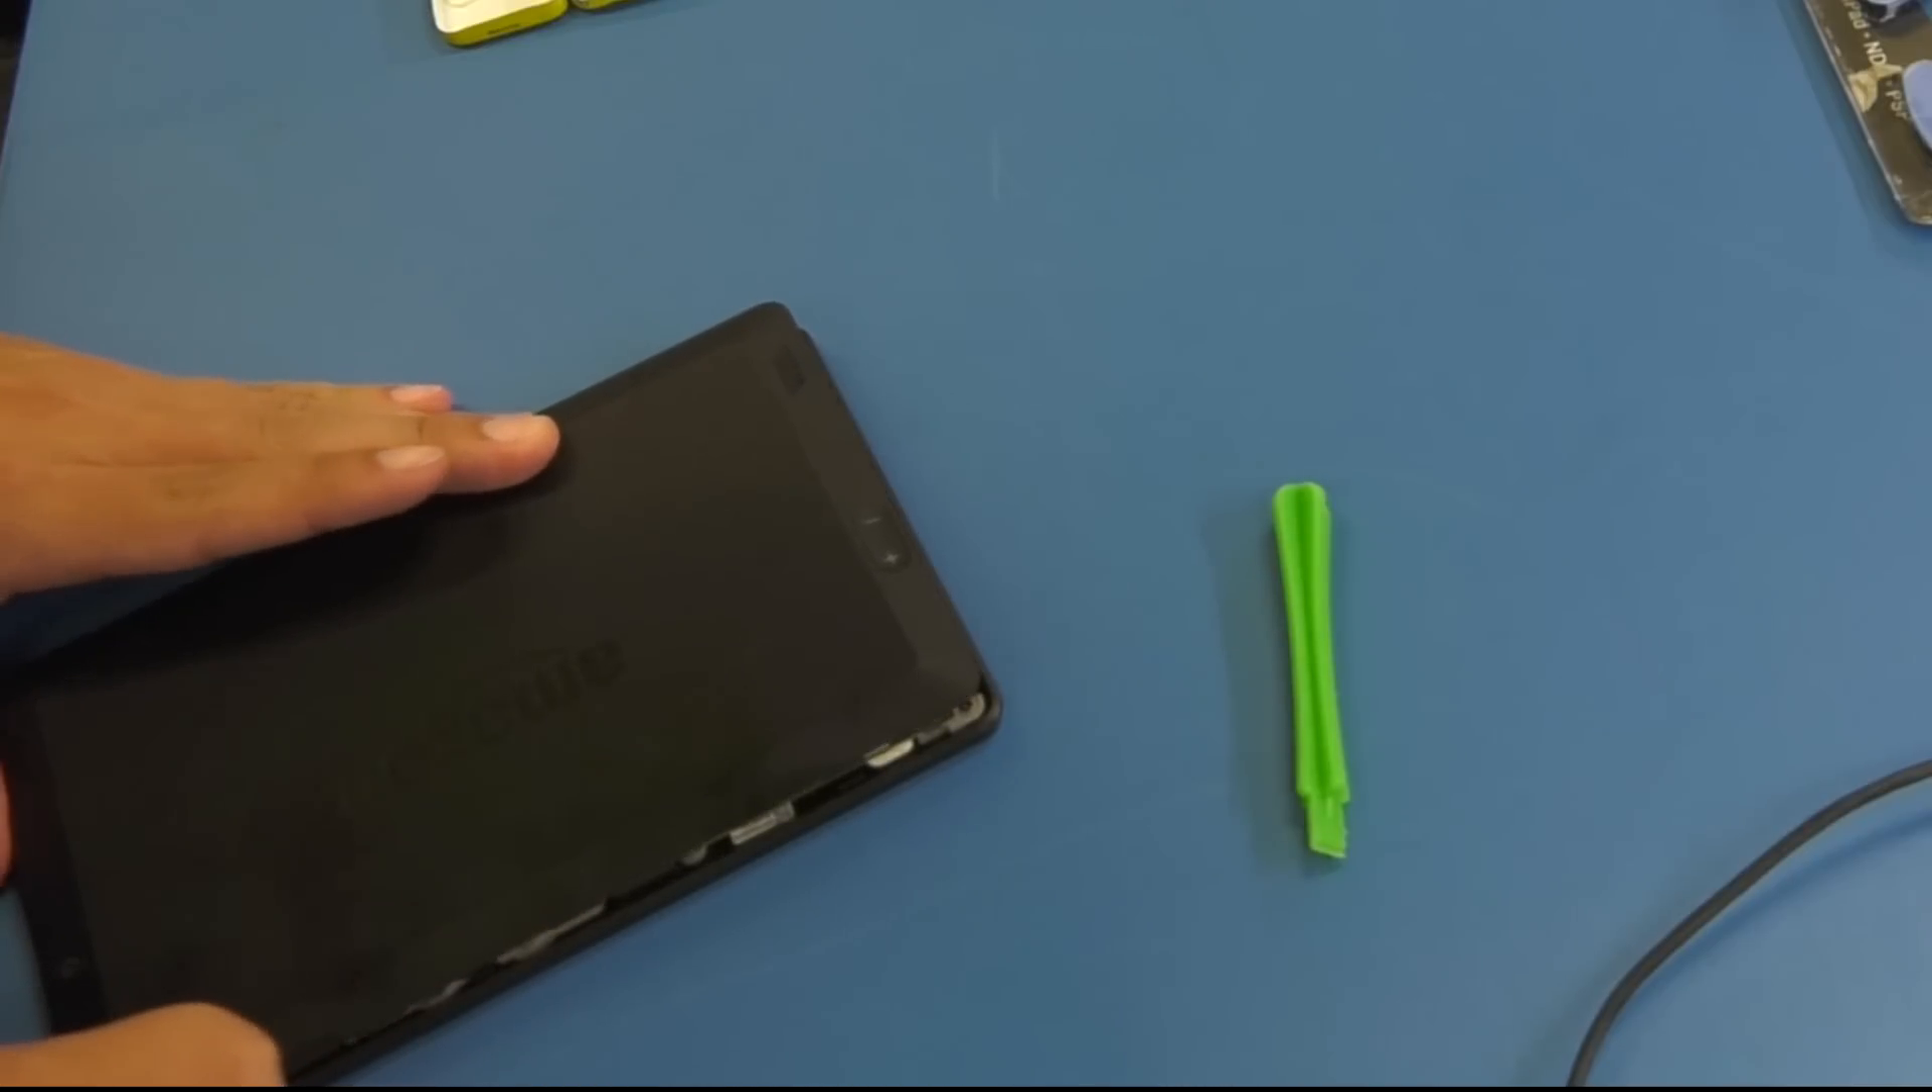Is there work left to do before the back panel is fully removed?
Yes.